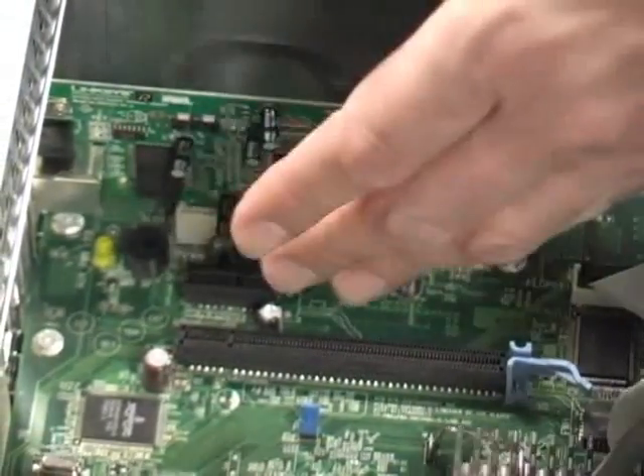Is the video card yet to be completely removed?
No.